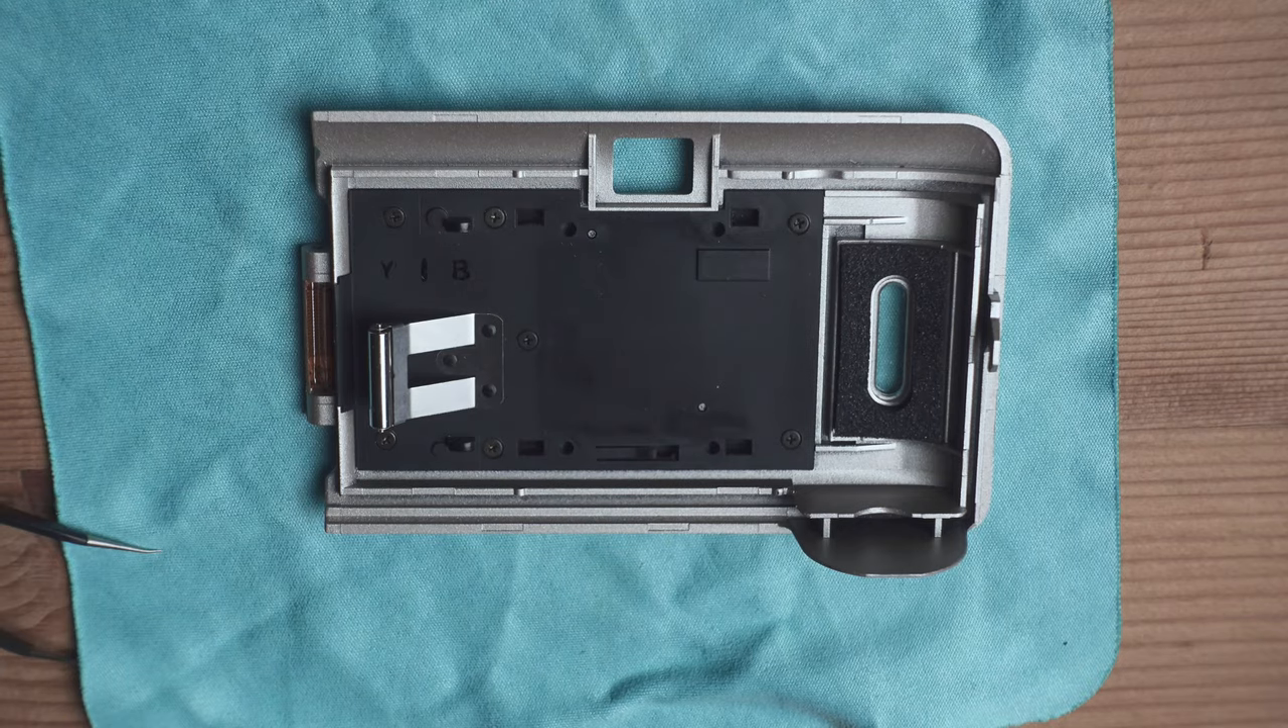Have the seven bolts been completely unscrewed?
No.